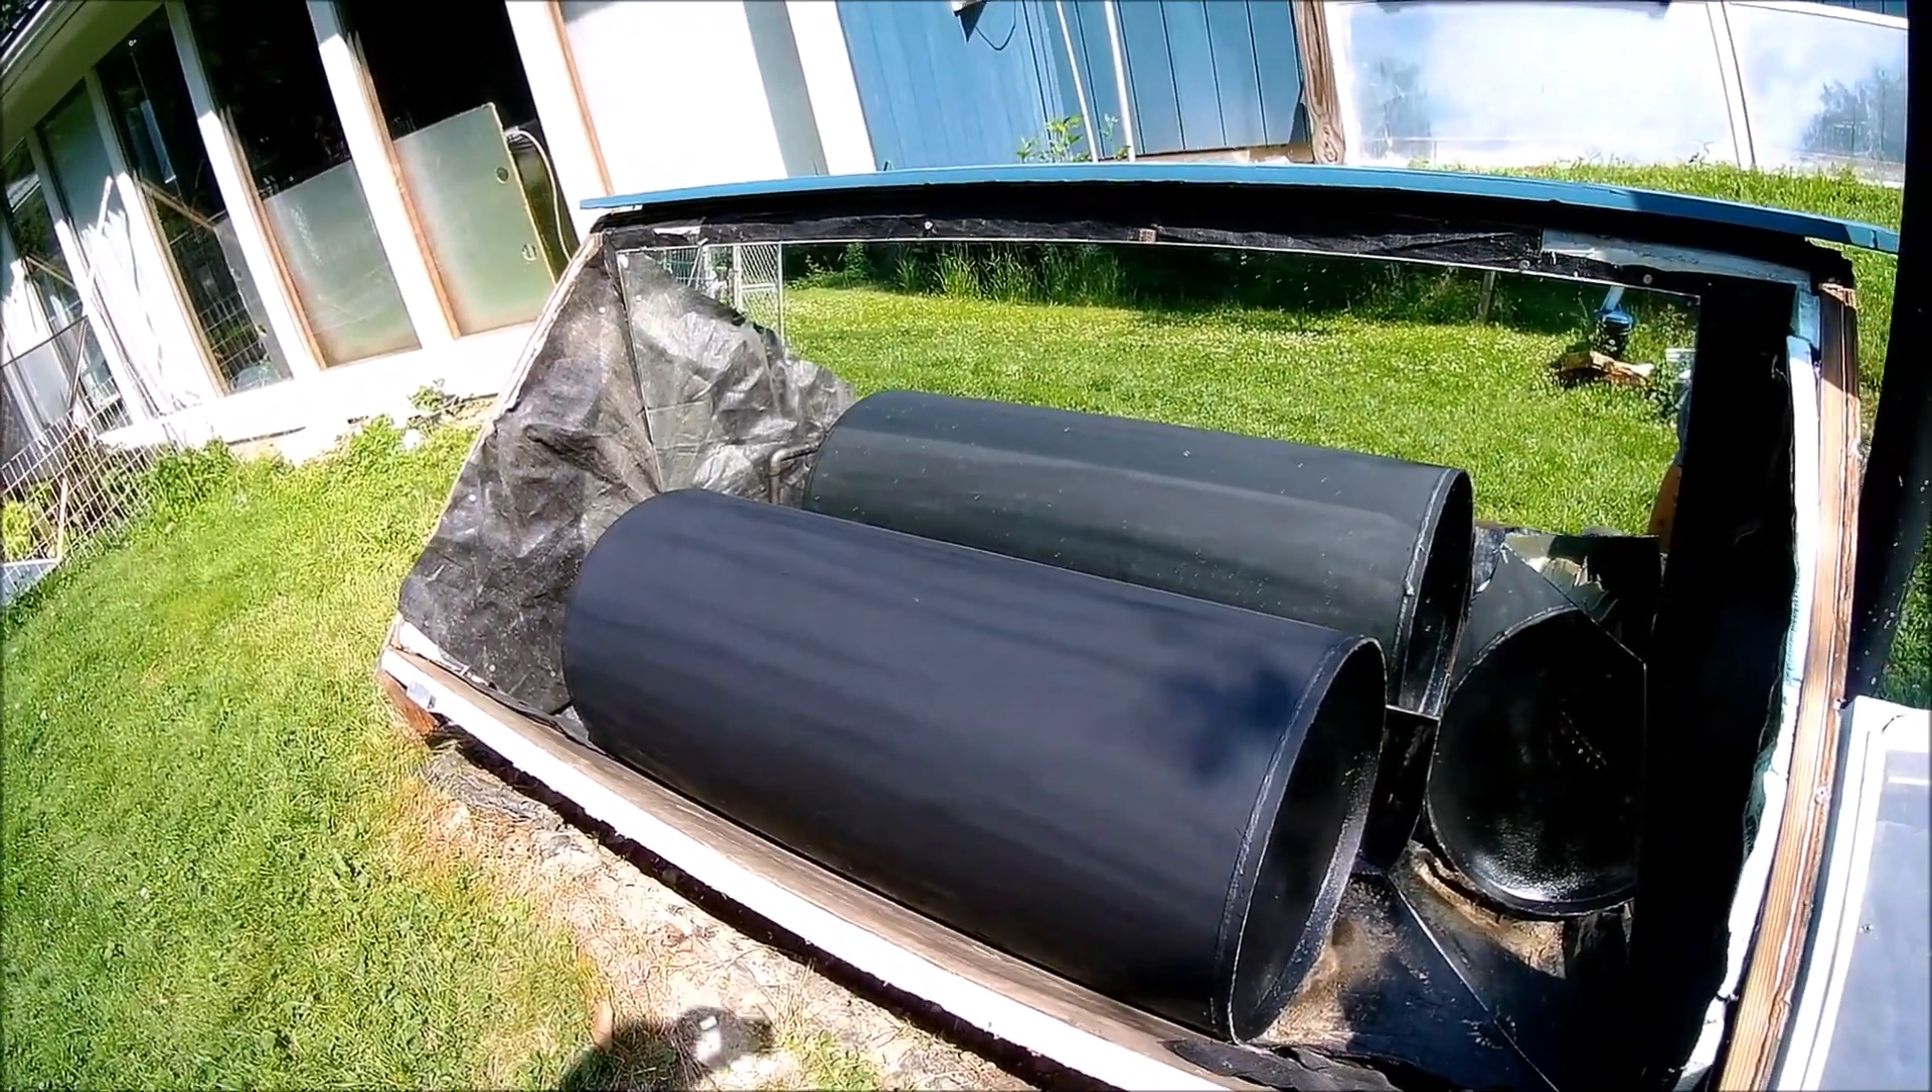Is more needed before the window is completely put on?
Yes.